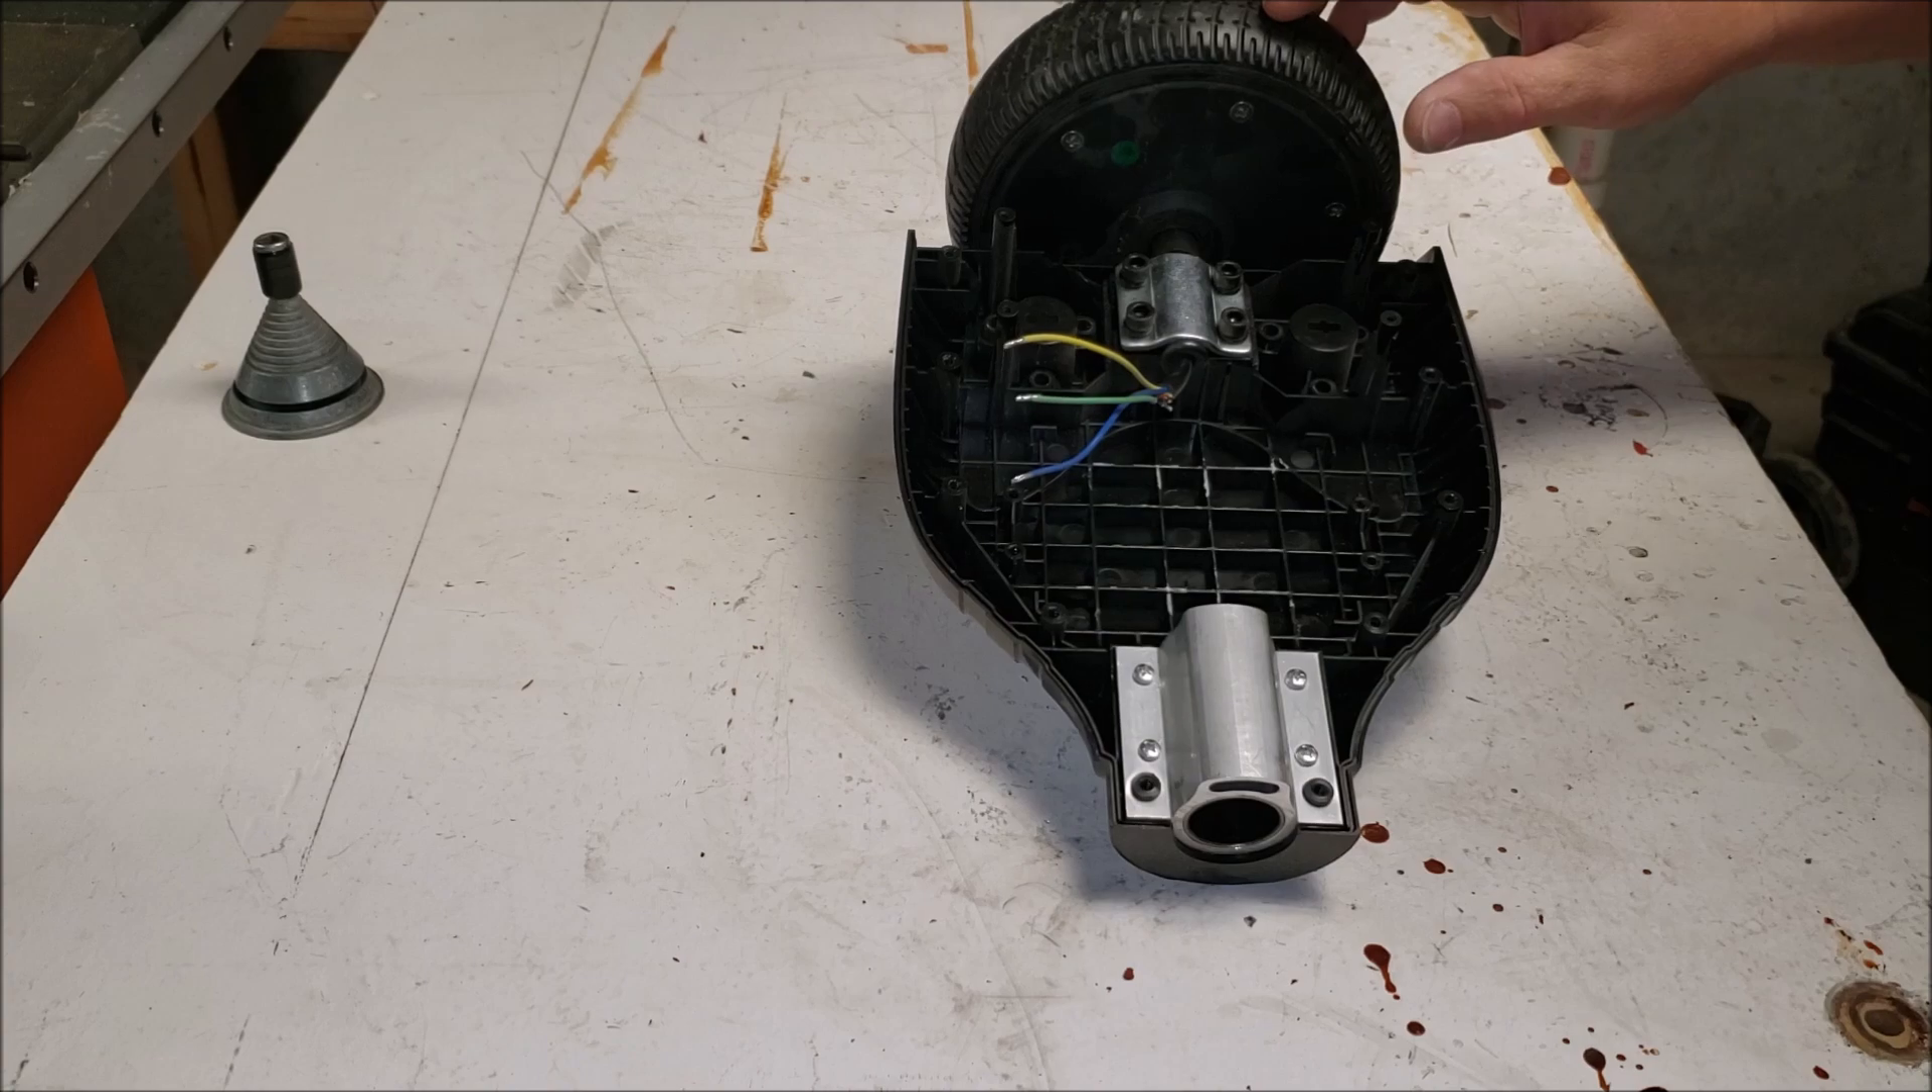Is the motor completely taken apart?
No.